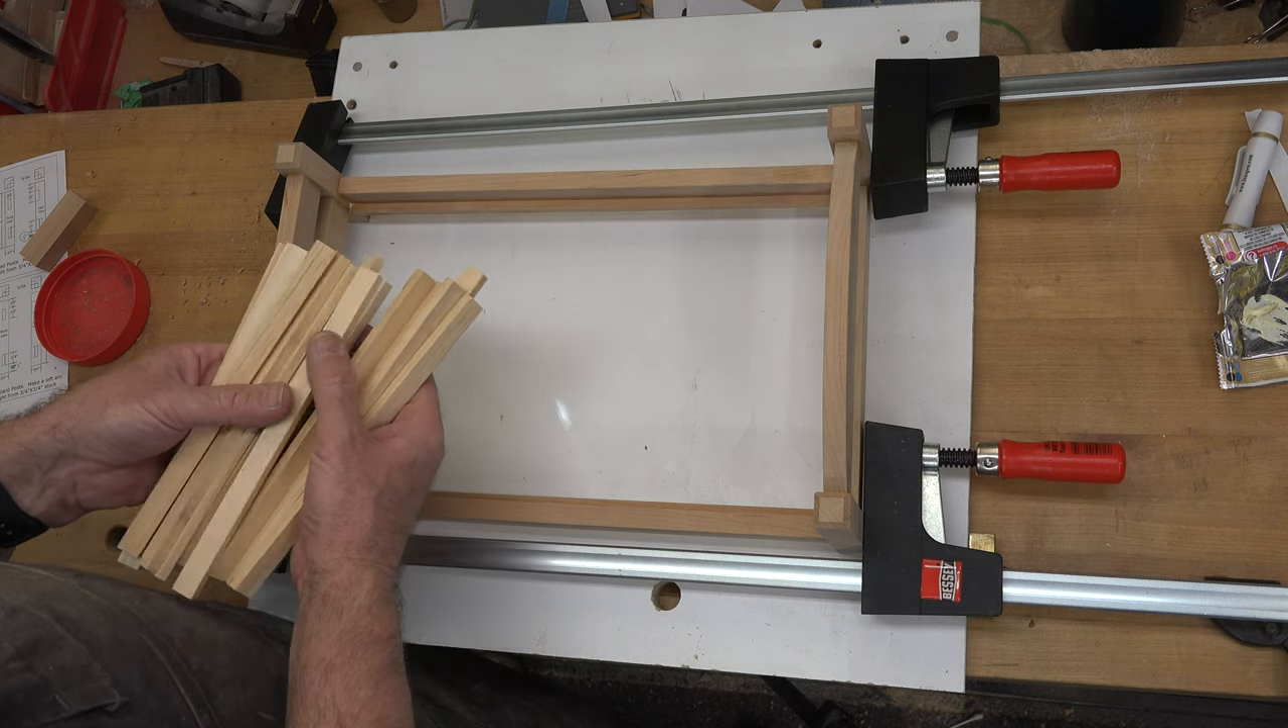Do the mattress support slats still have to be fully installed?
Yes.